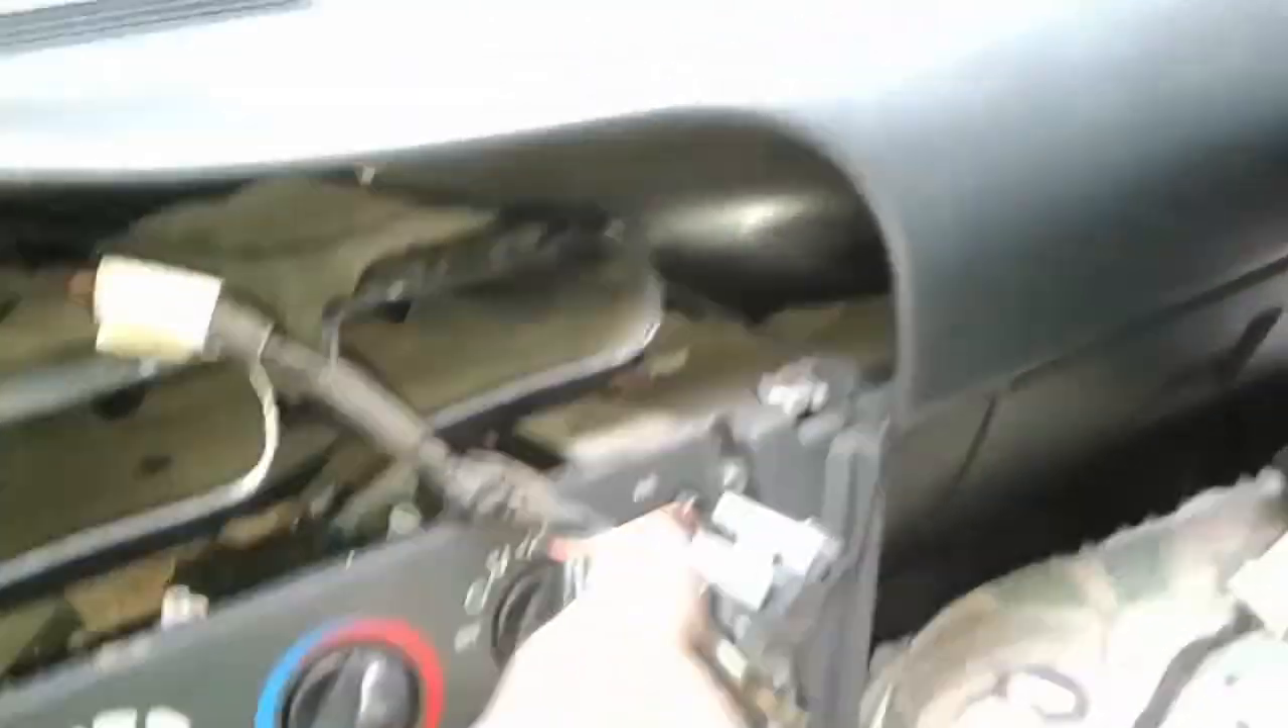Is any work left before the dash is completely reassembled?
Yes.